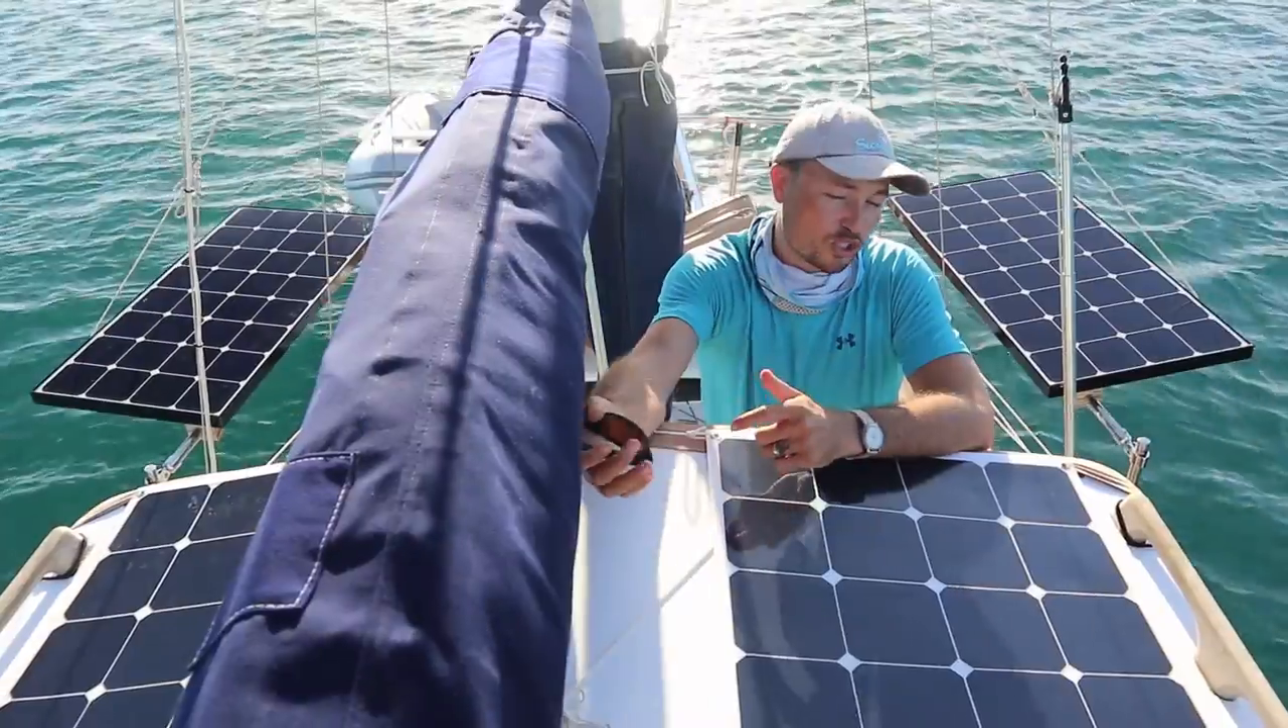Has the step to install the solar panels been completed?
Yes.